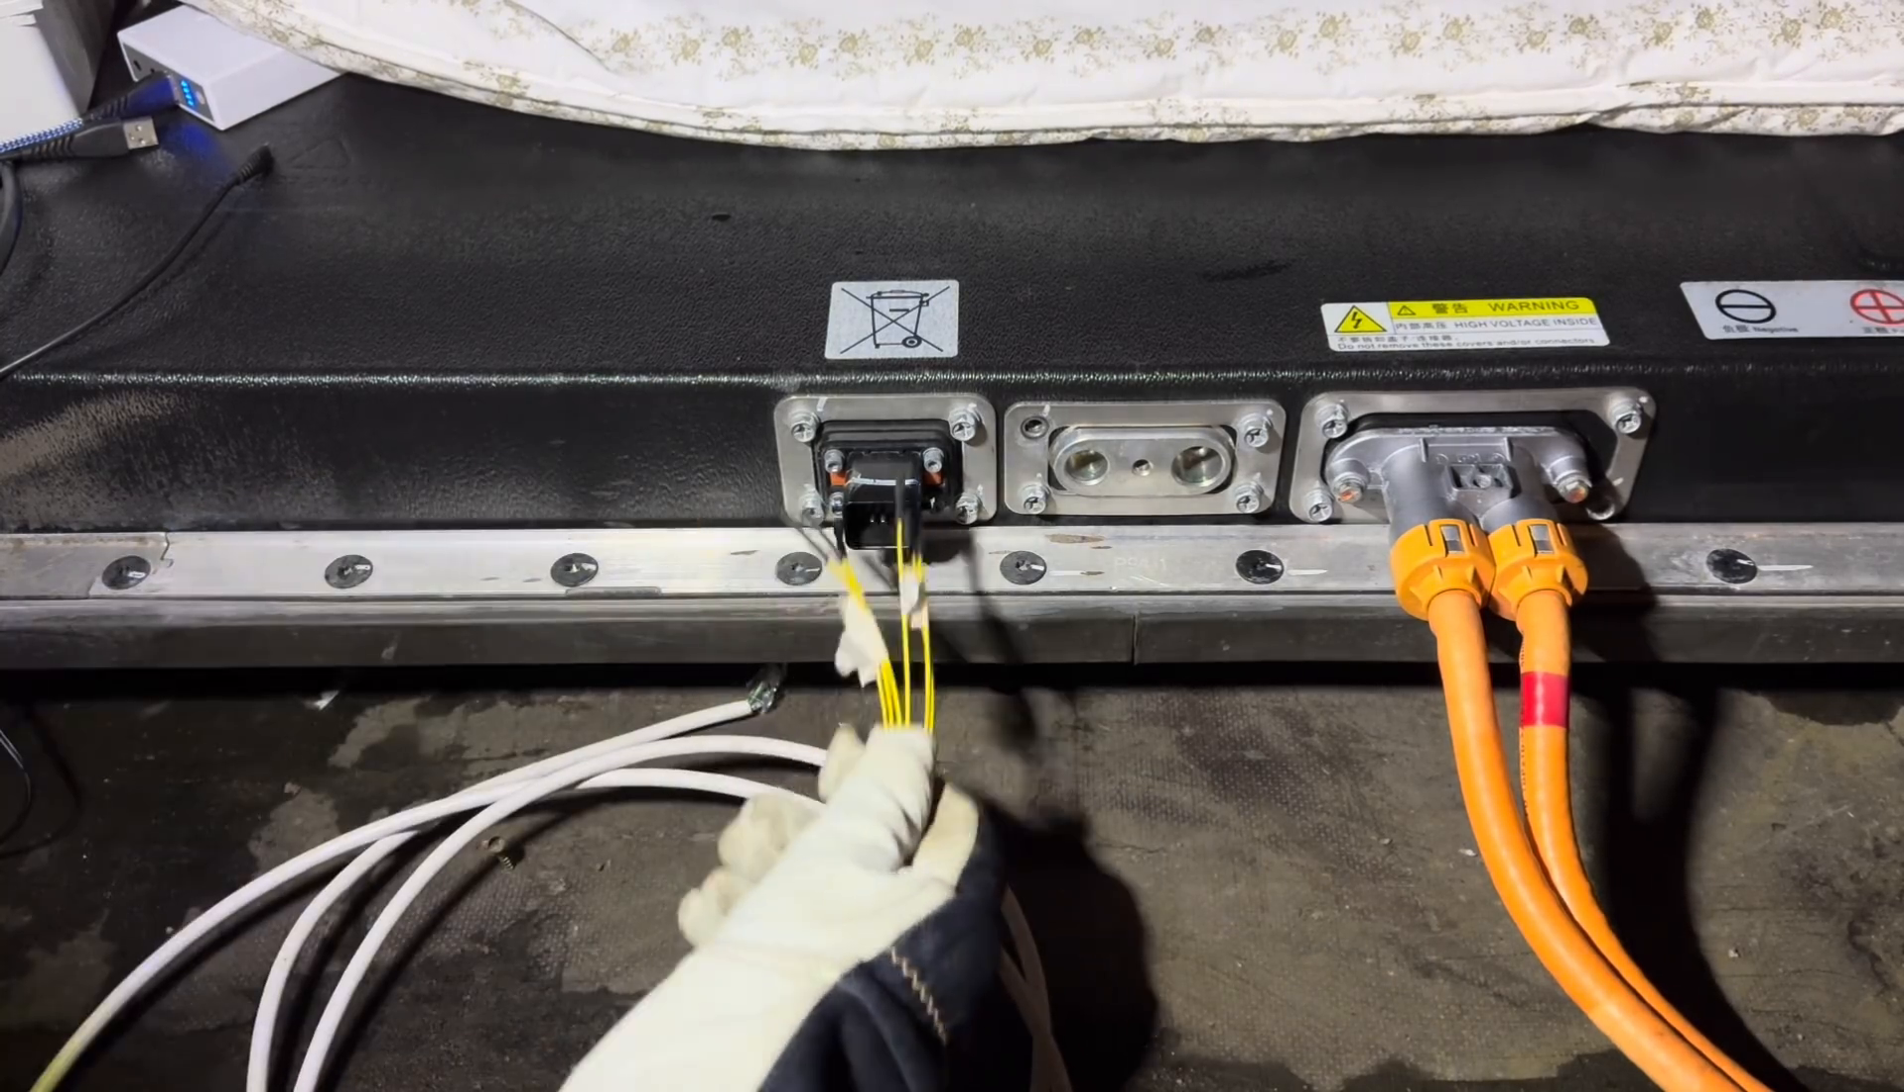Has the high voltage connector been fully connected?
Yes.